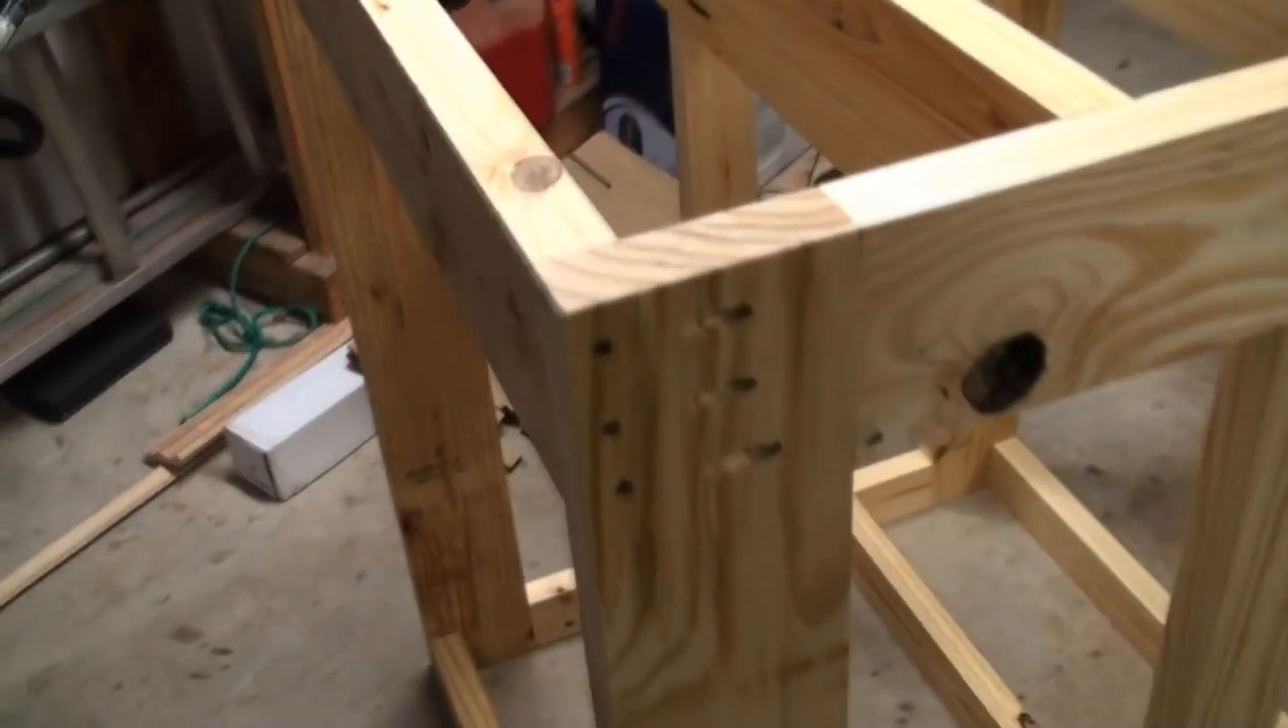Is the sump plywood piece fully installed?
No.